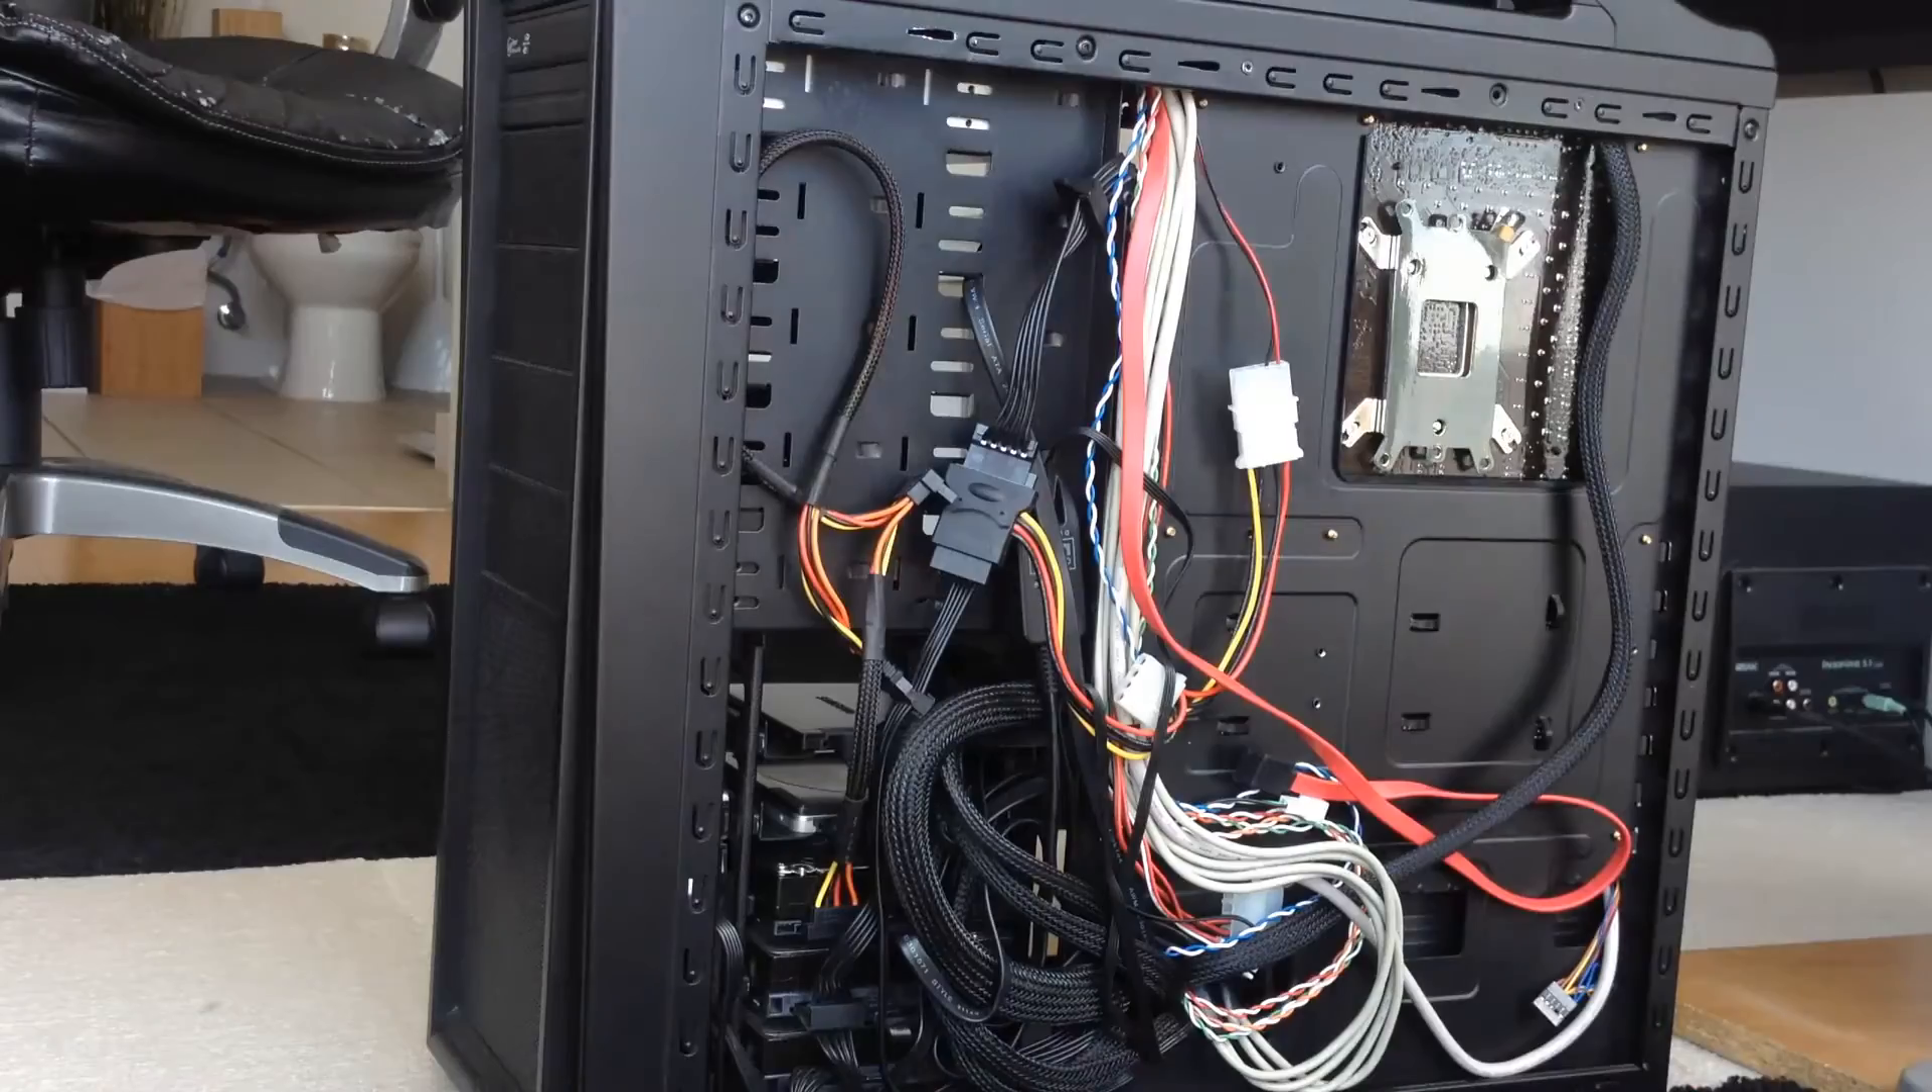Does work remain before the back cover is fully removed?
No.